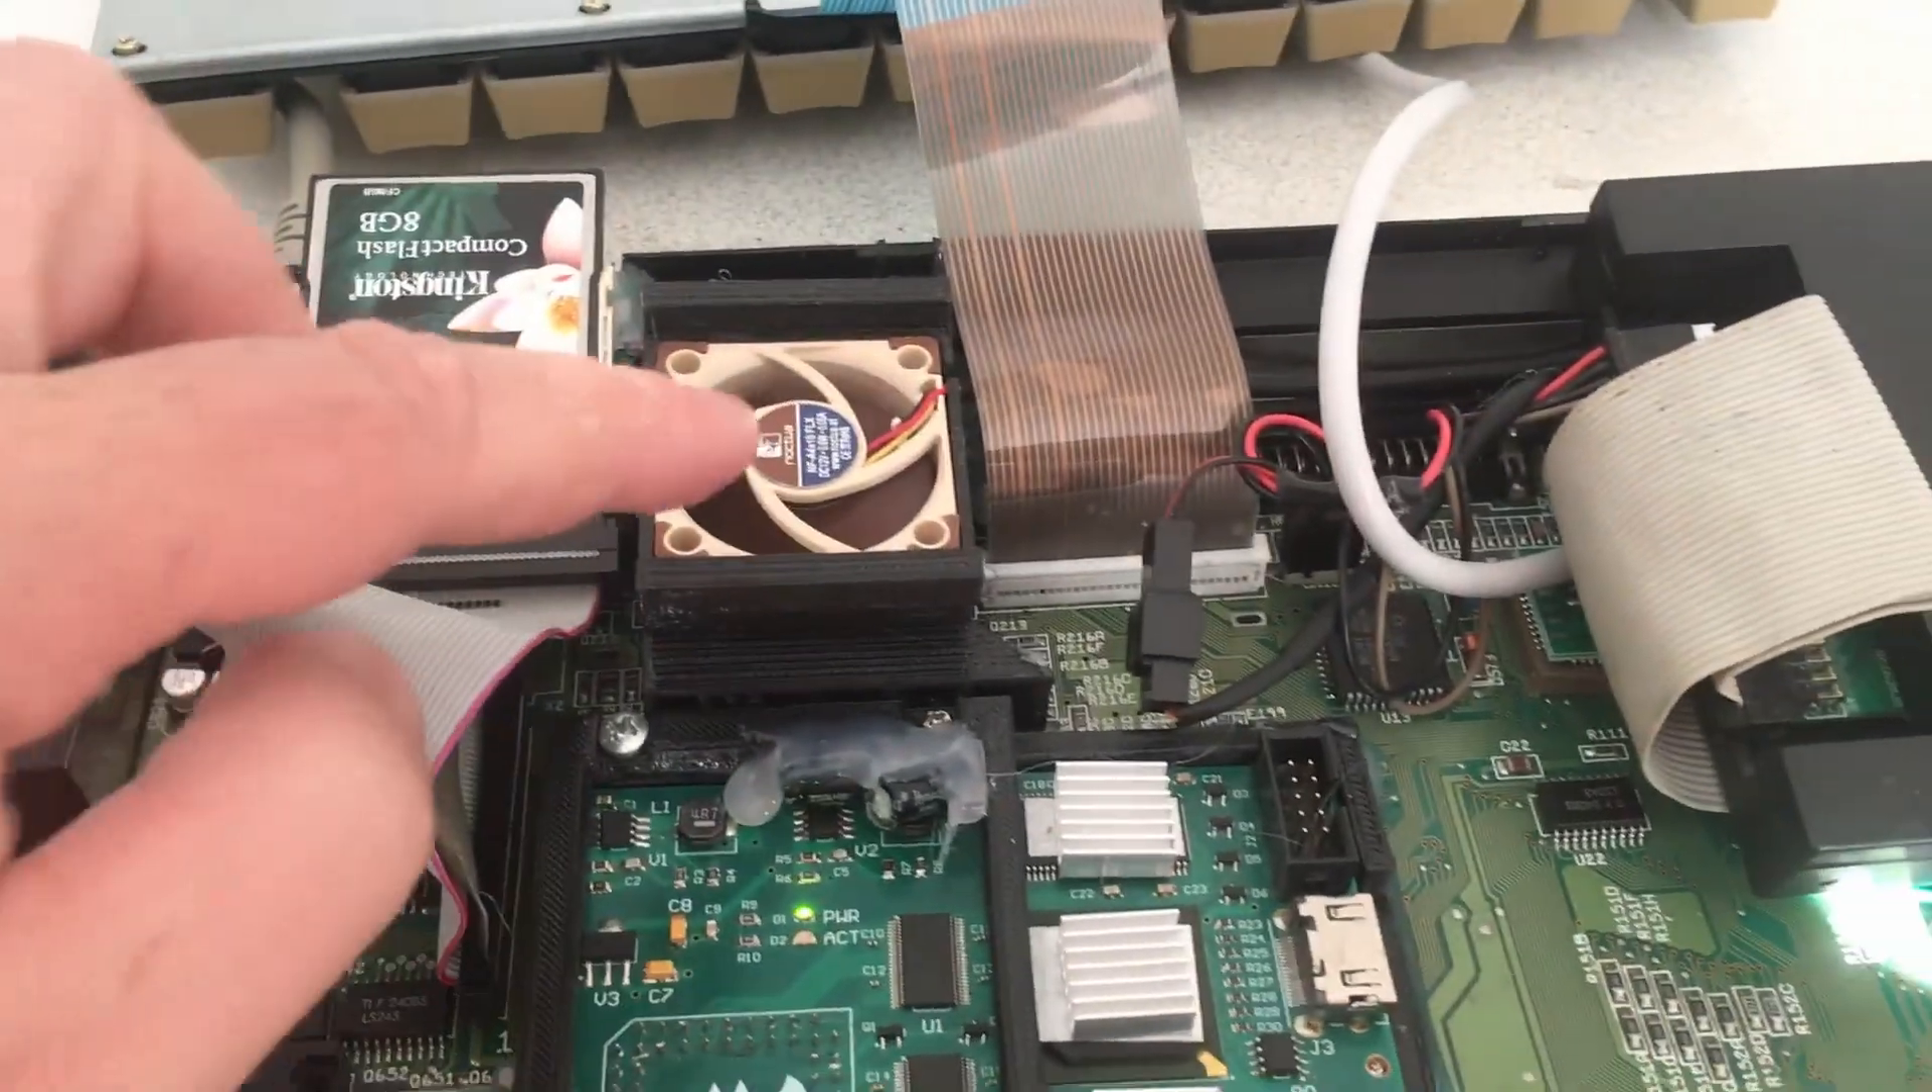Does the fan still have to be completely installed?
No.